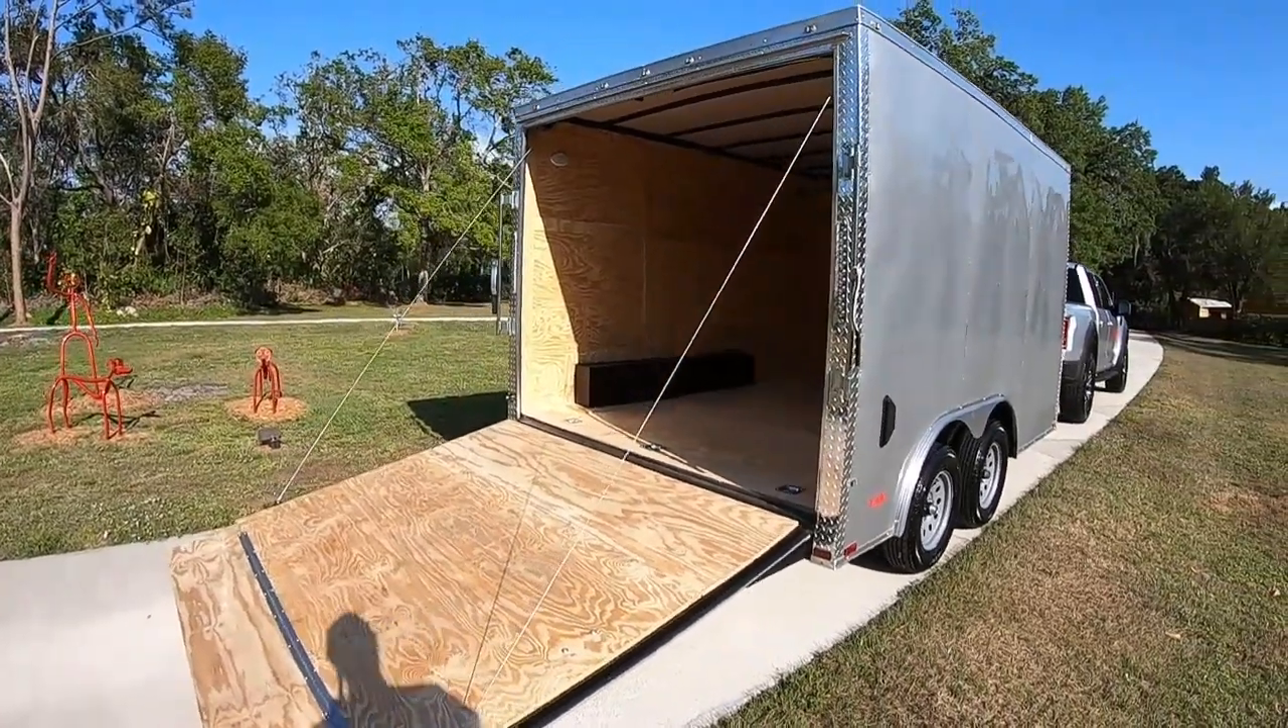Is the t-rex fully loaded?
No.